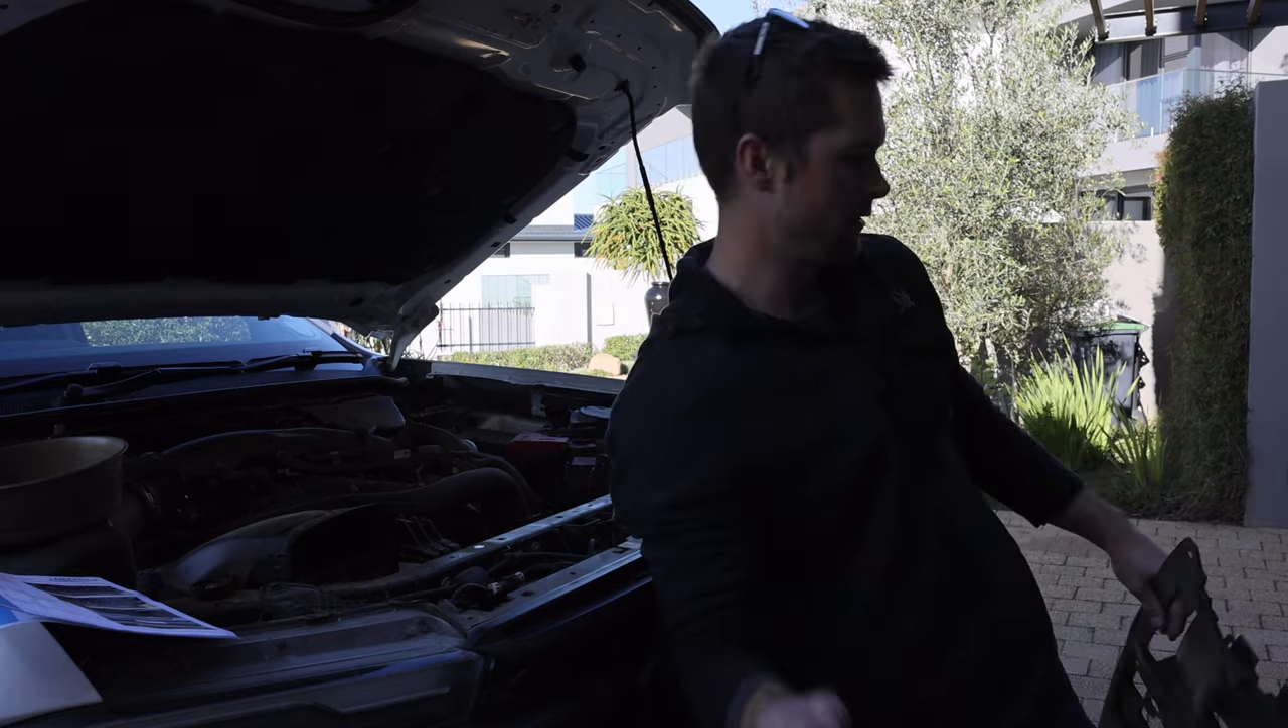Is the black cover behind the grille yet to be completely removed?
No.